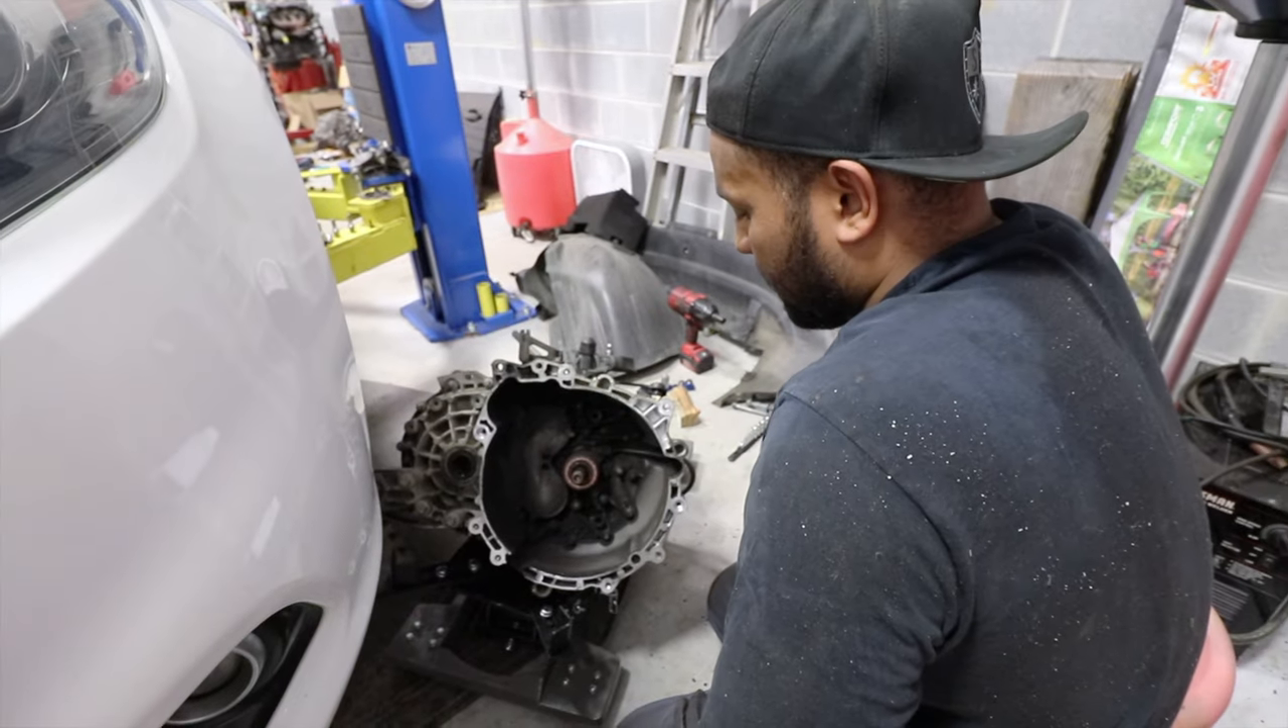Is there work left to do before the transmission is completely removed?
No.